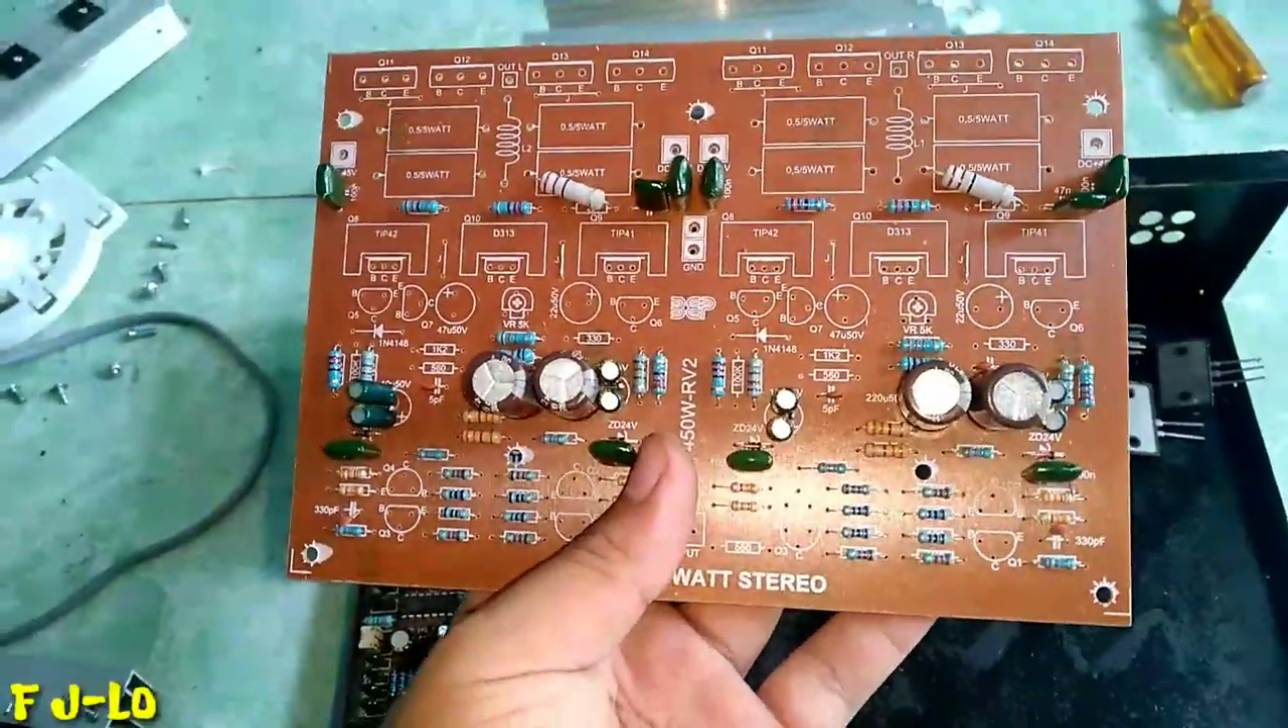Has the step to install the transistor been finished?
No.